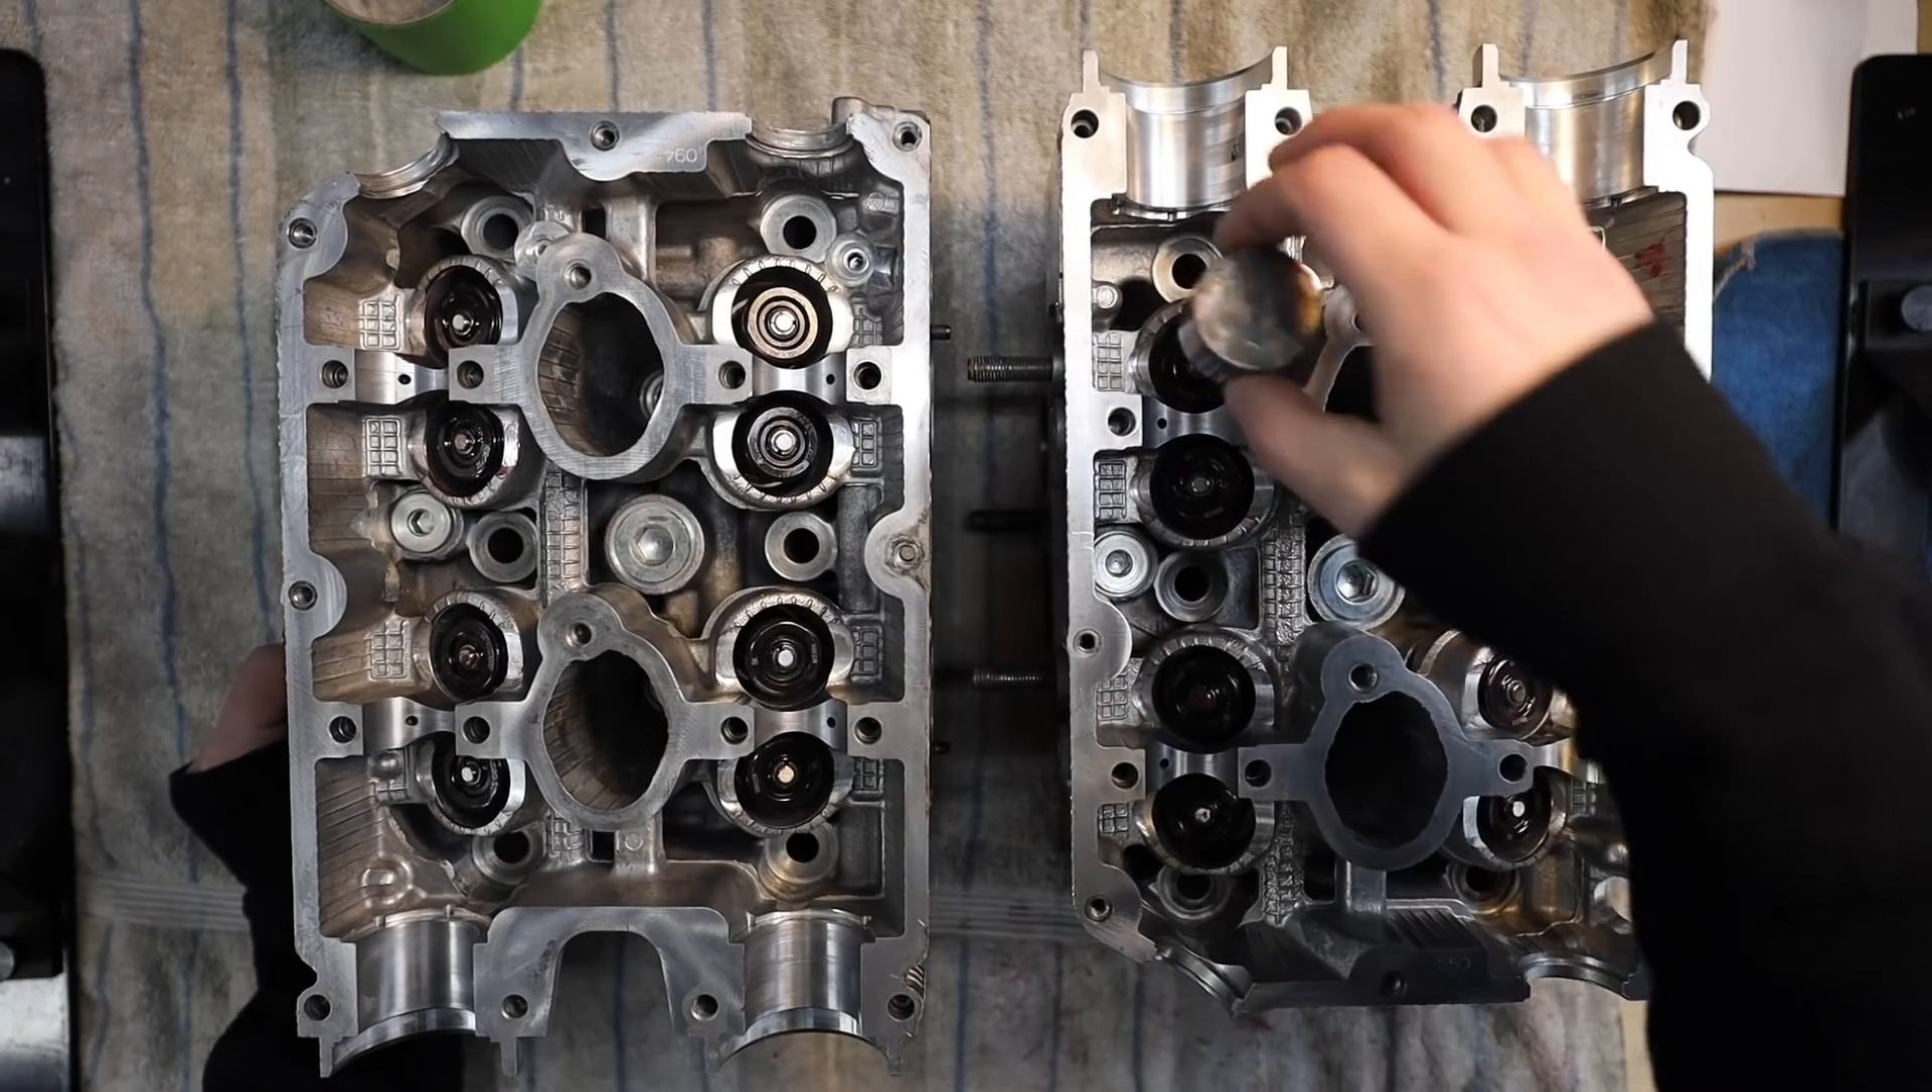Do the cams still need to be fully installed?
Yes.